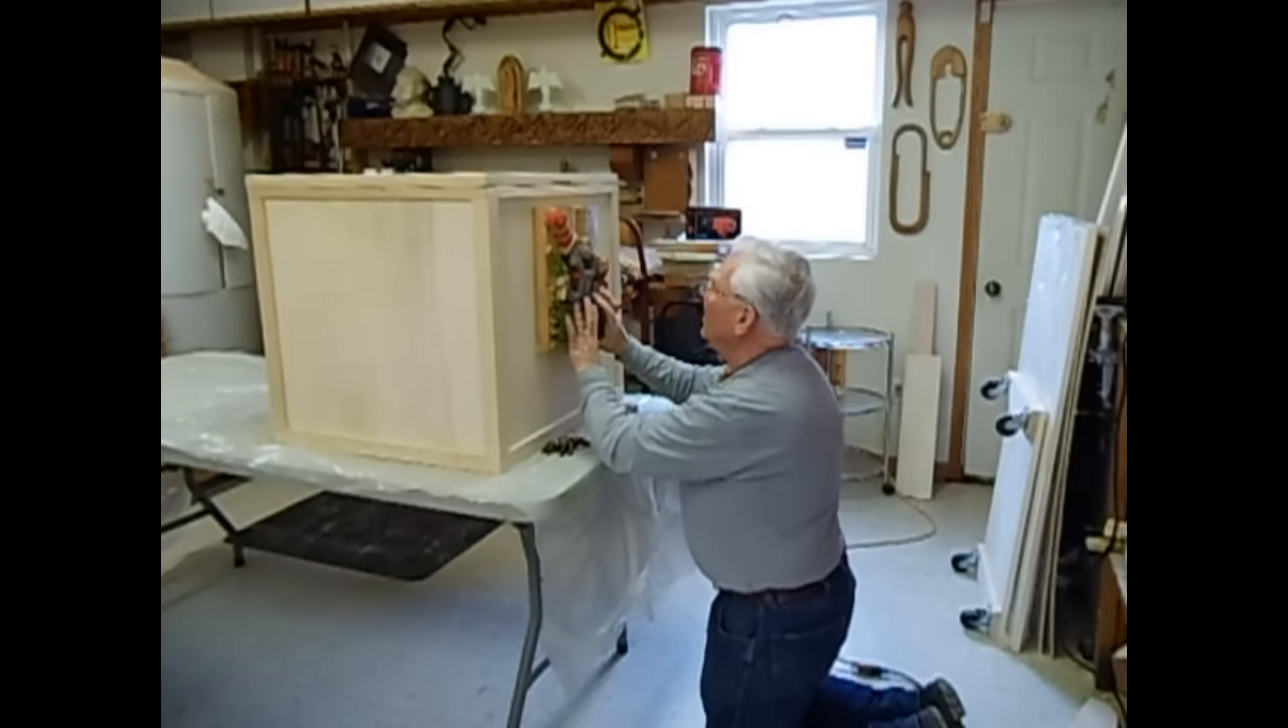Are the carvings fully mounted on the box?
No.